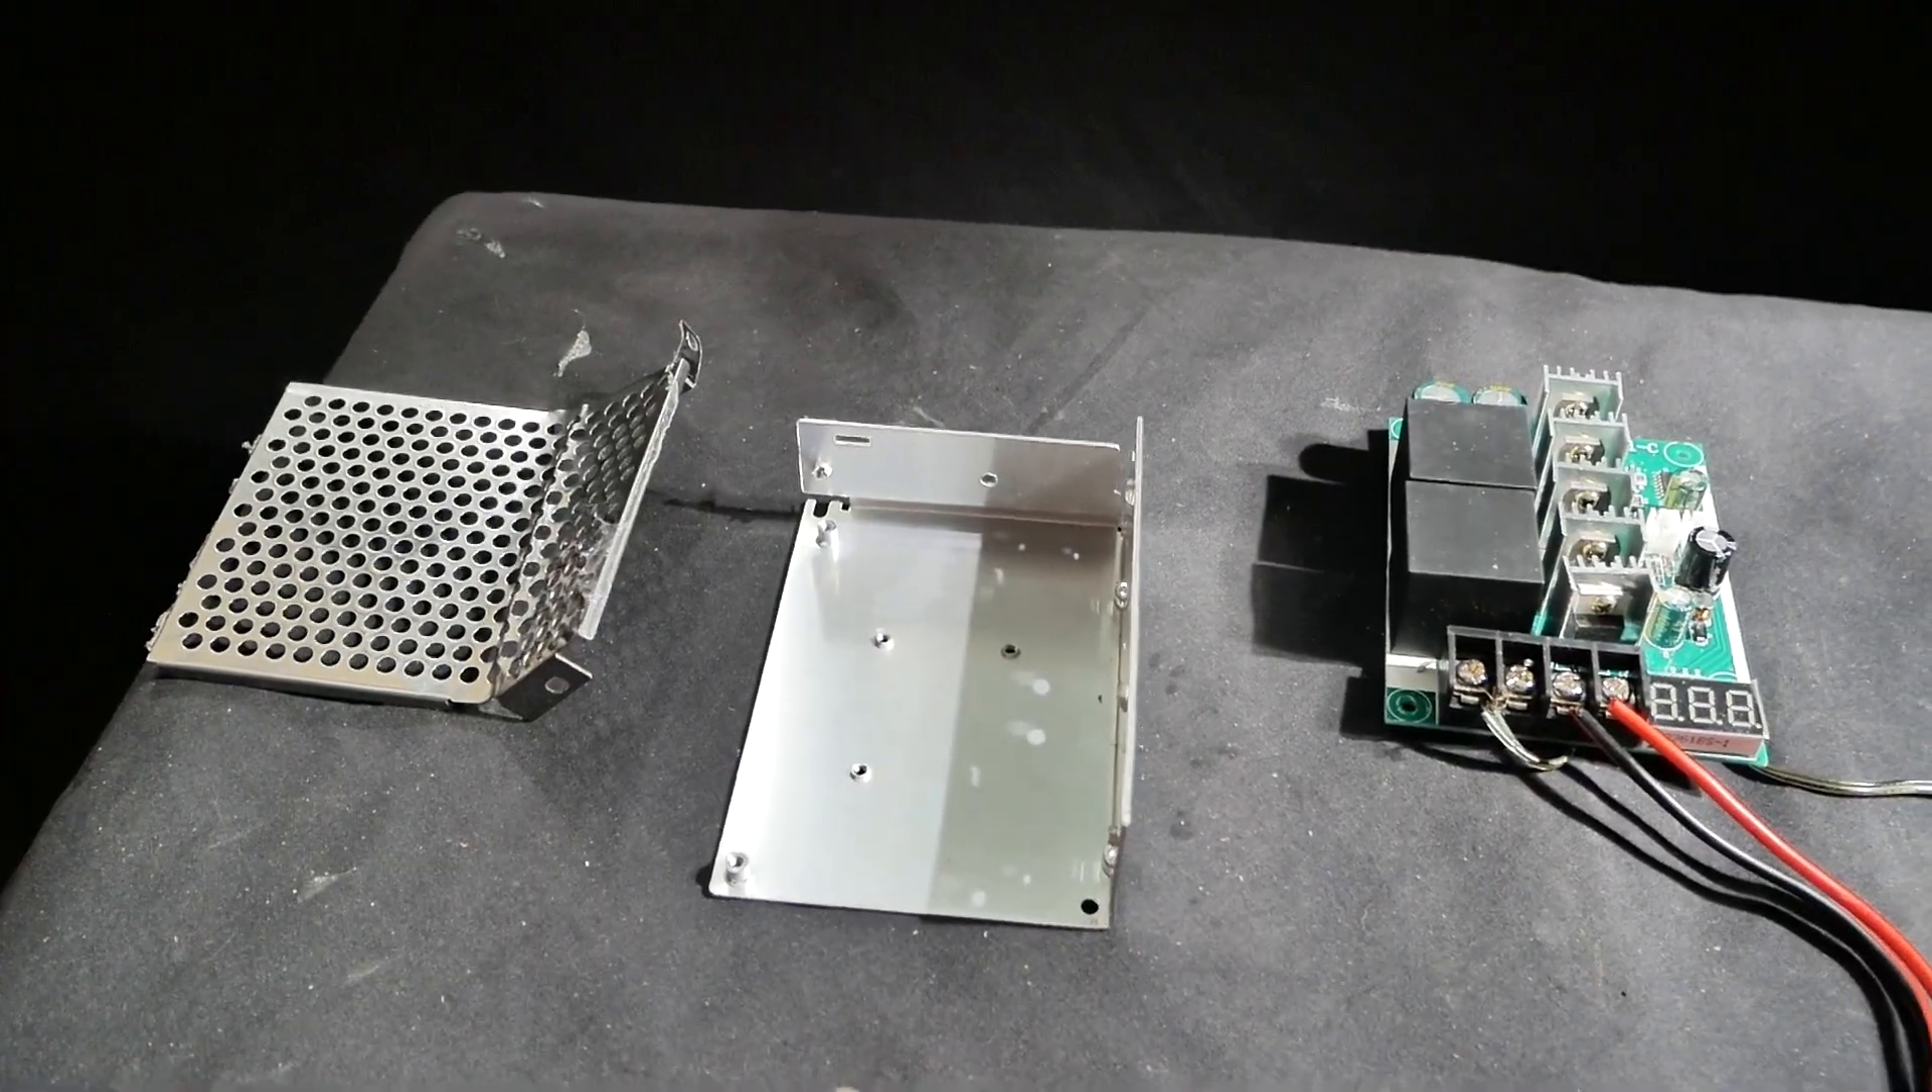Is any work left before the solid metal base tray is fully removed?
No.